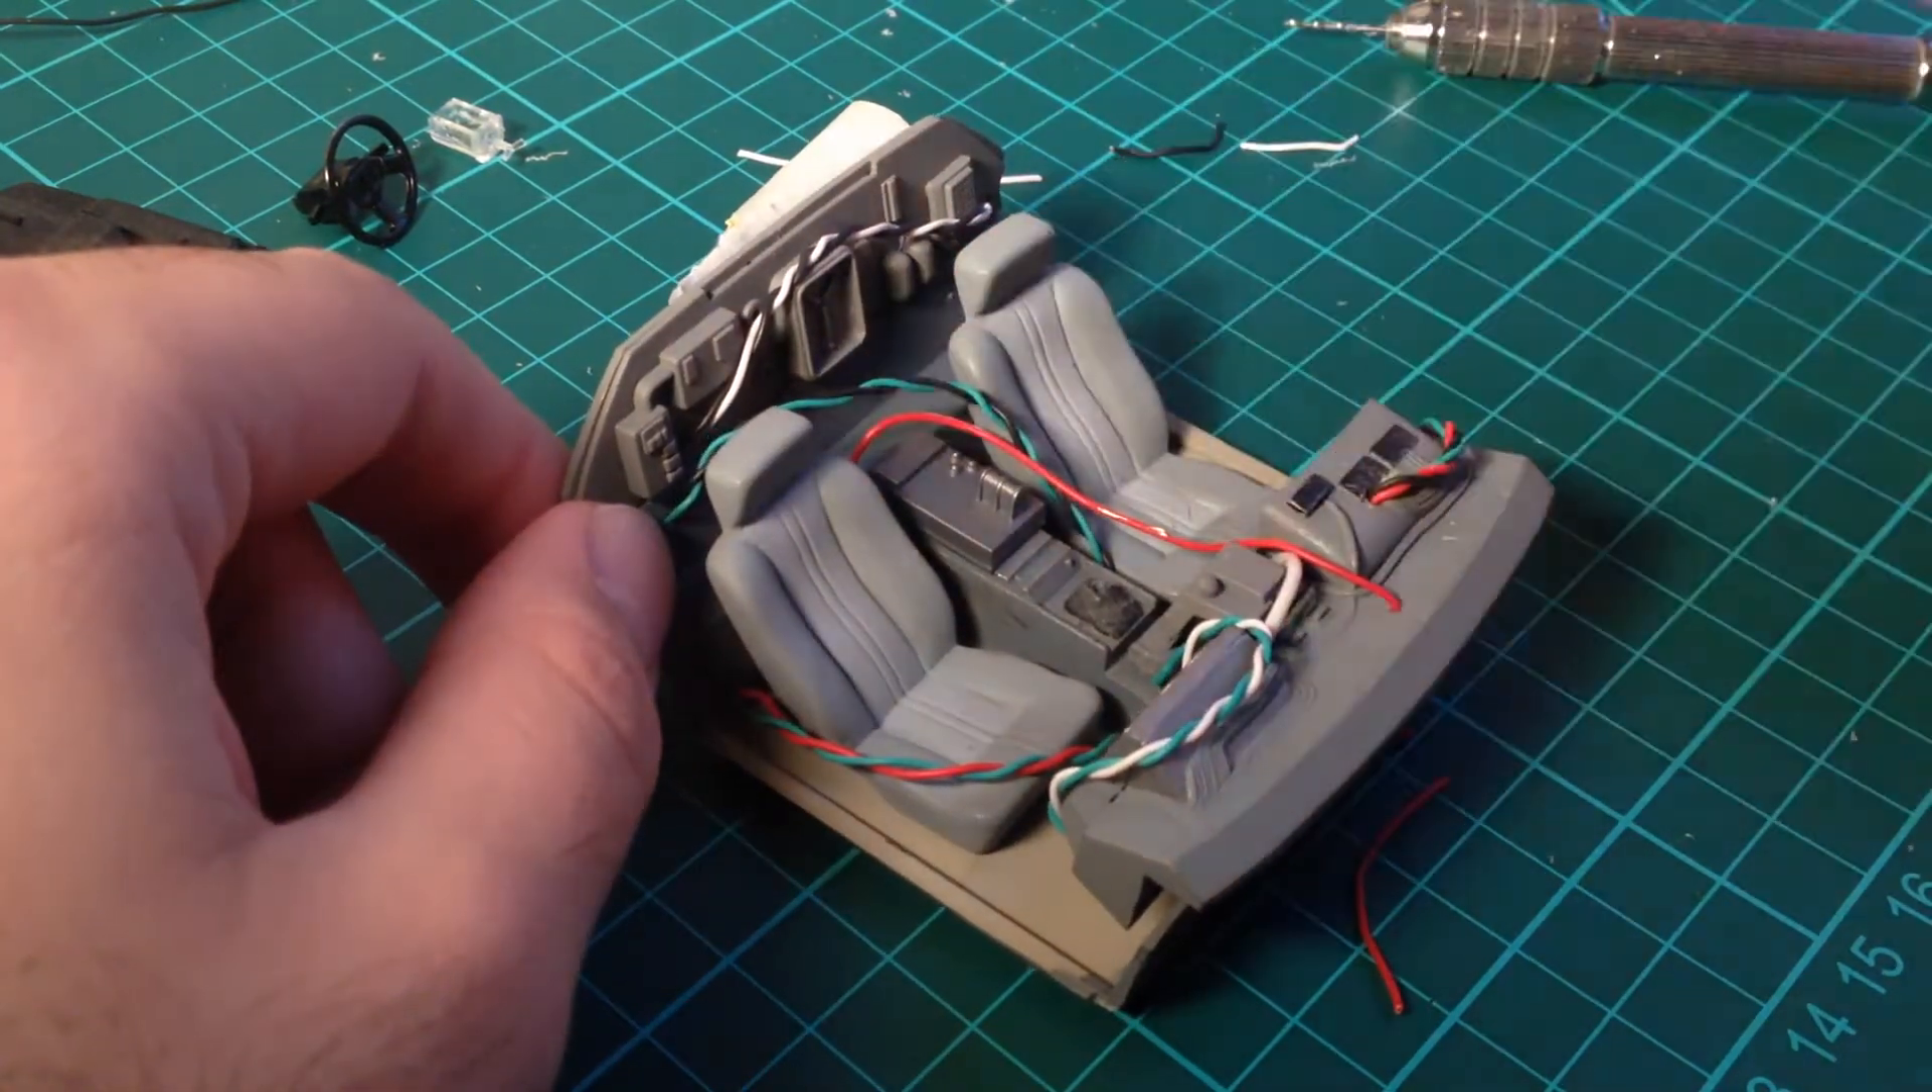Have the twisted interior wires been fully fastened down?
No.